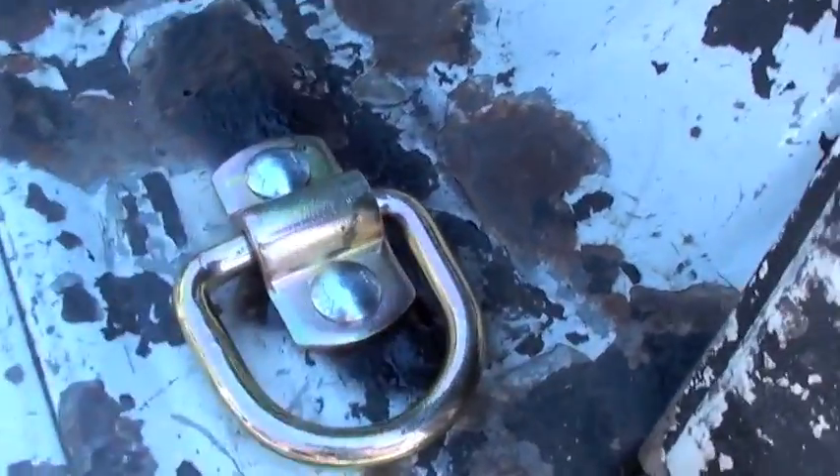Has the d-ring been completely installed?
Yes.